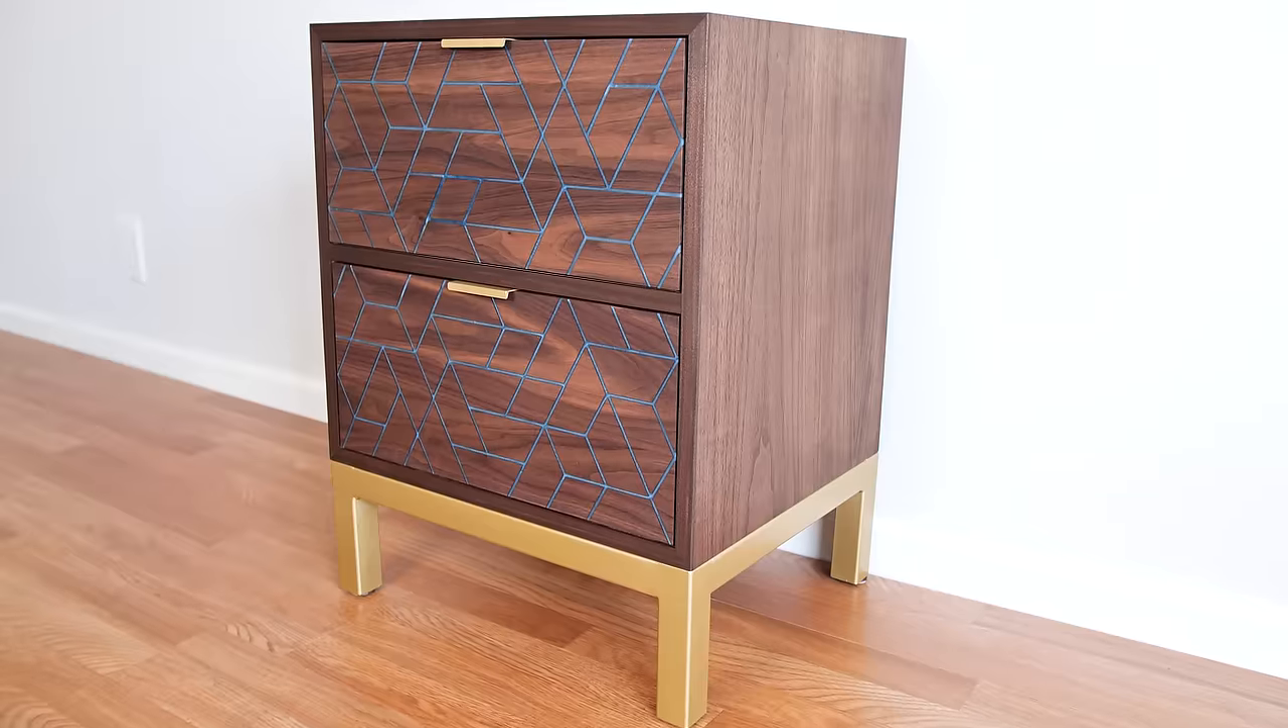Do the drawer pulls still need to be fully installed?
No.